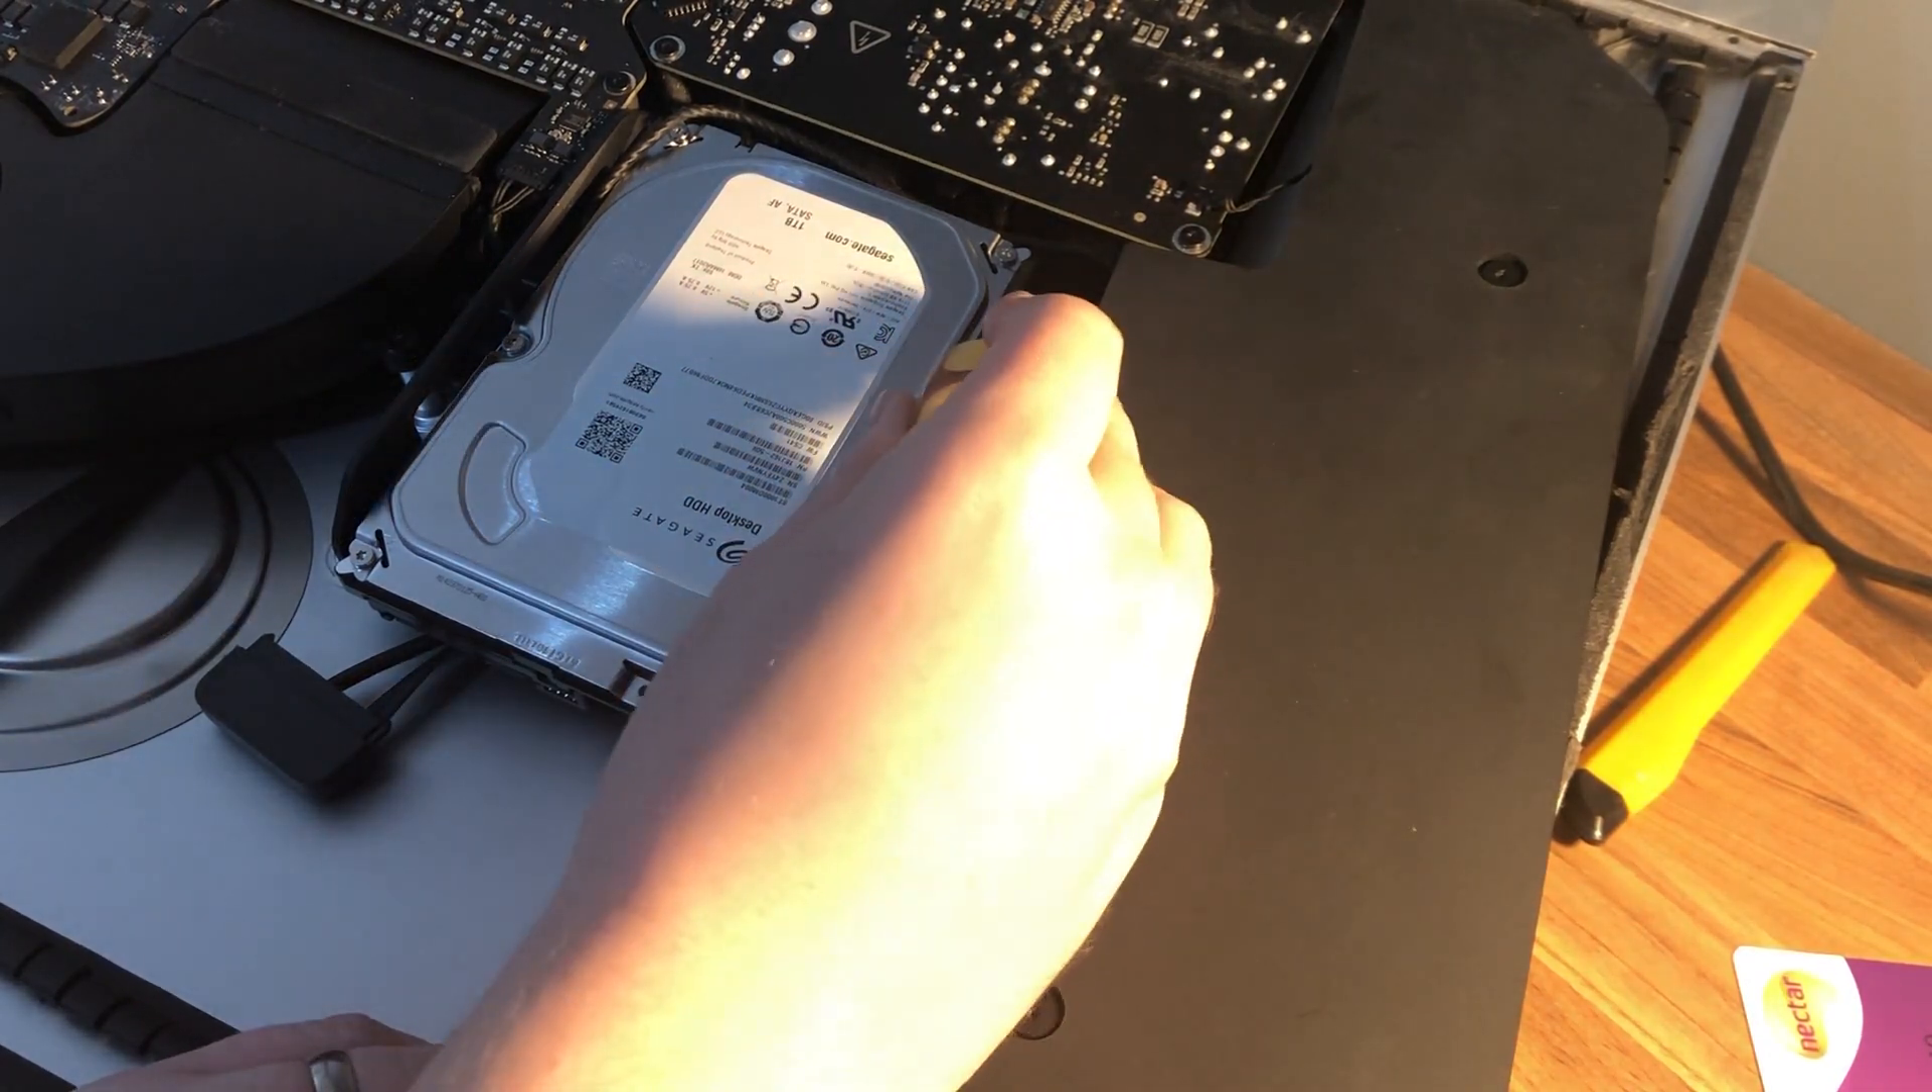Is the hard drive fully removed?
No.